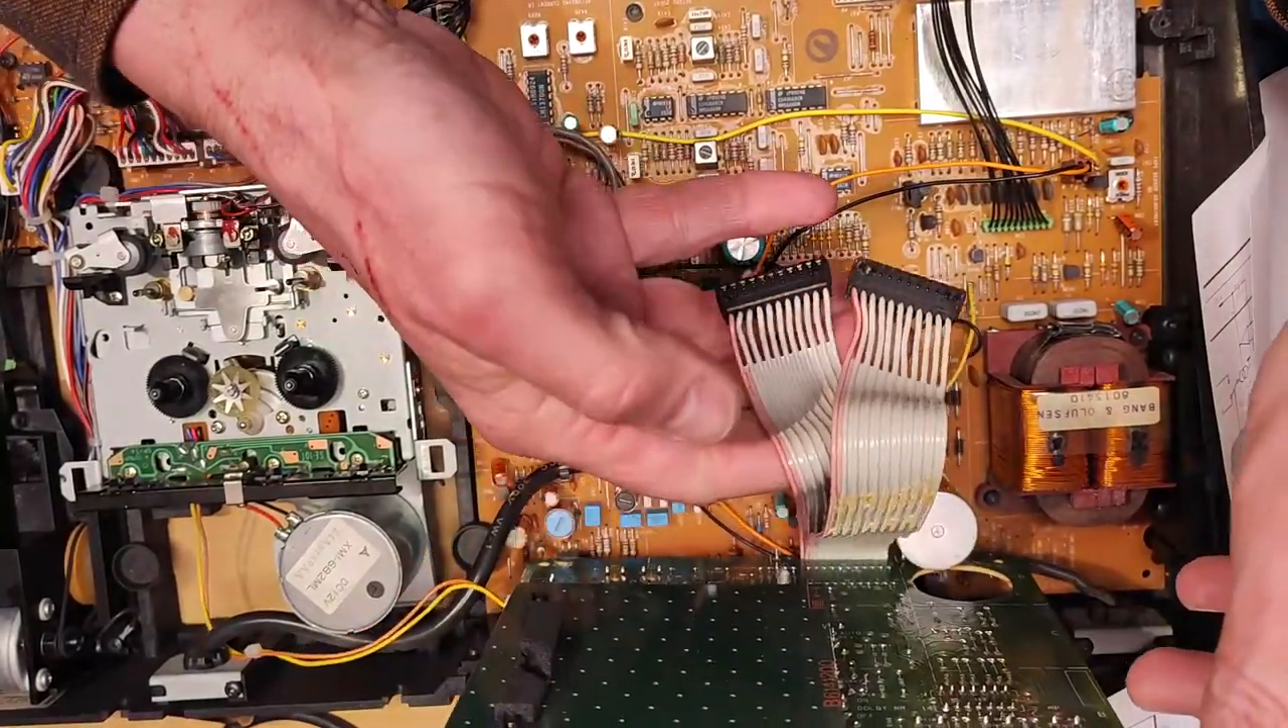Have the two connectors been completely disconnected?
Yes.